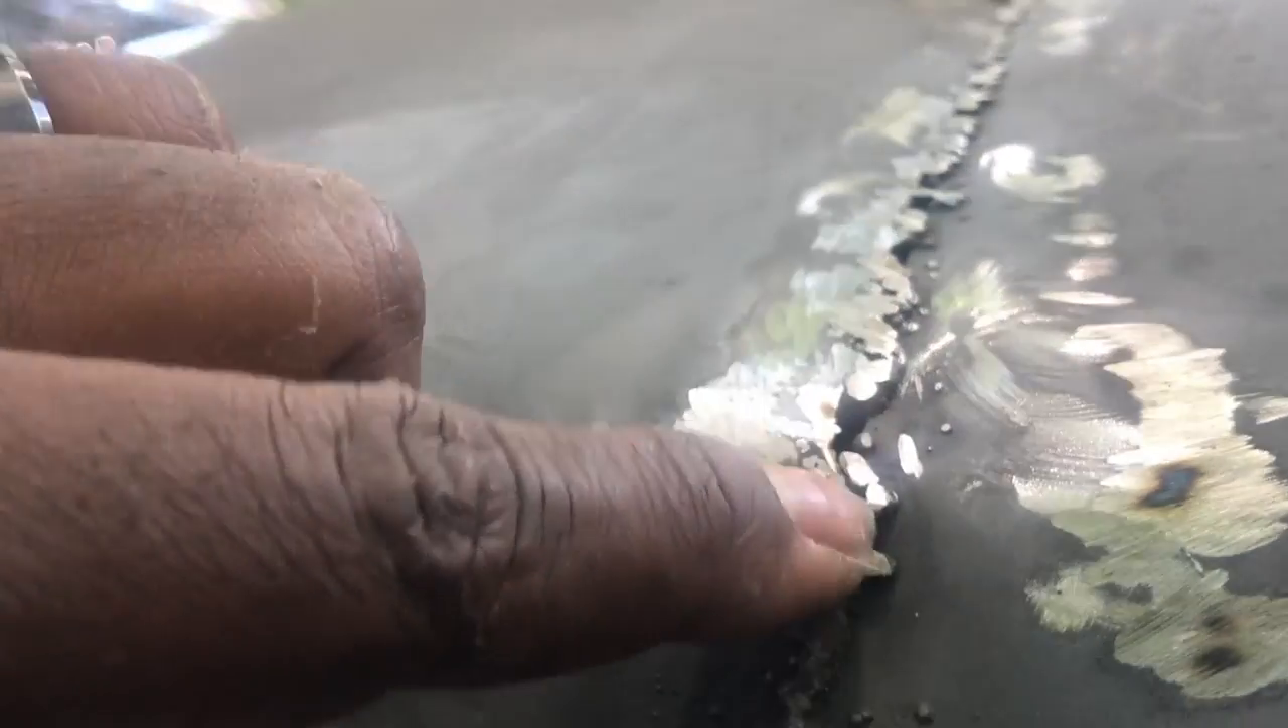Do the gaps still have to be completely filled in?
Yes.